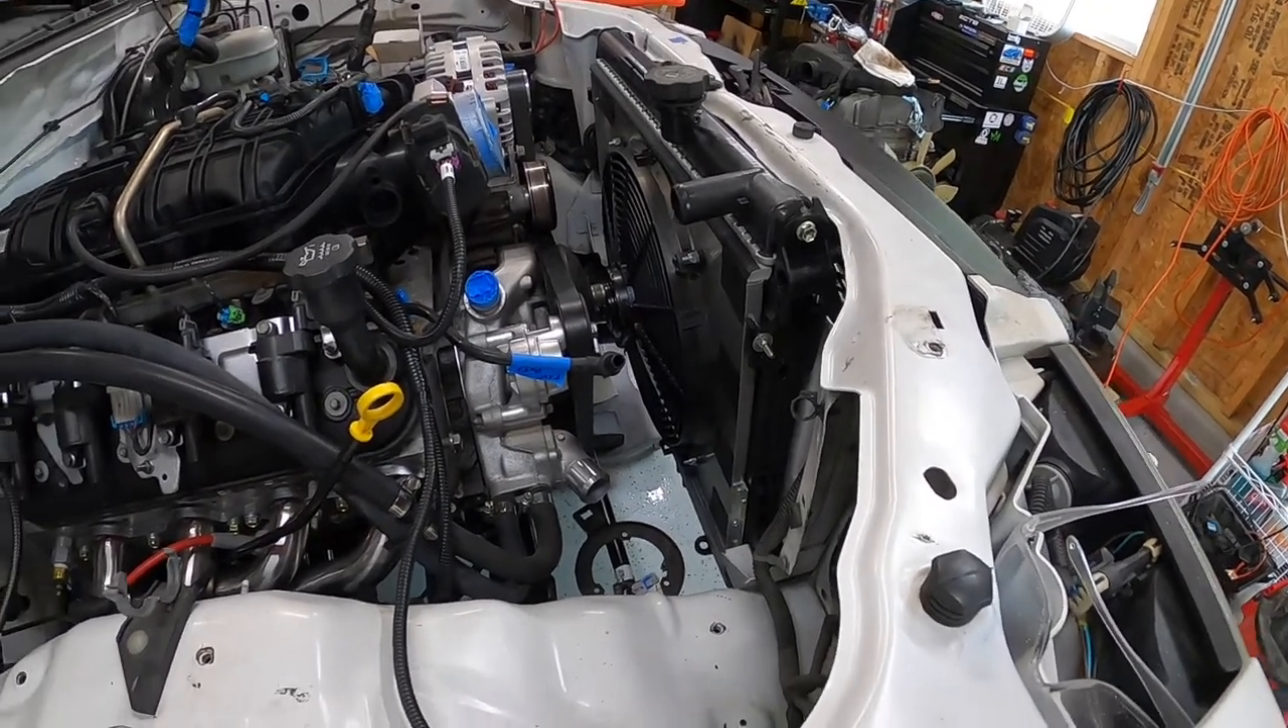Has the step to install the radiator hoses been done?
No.